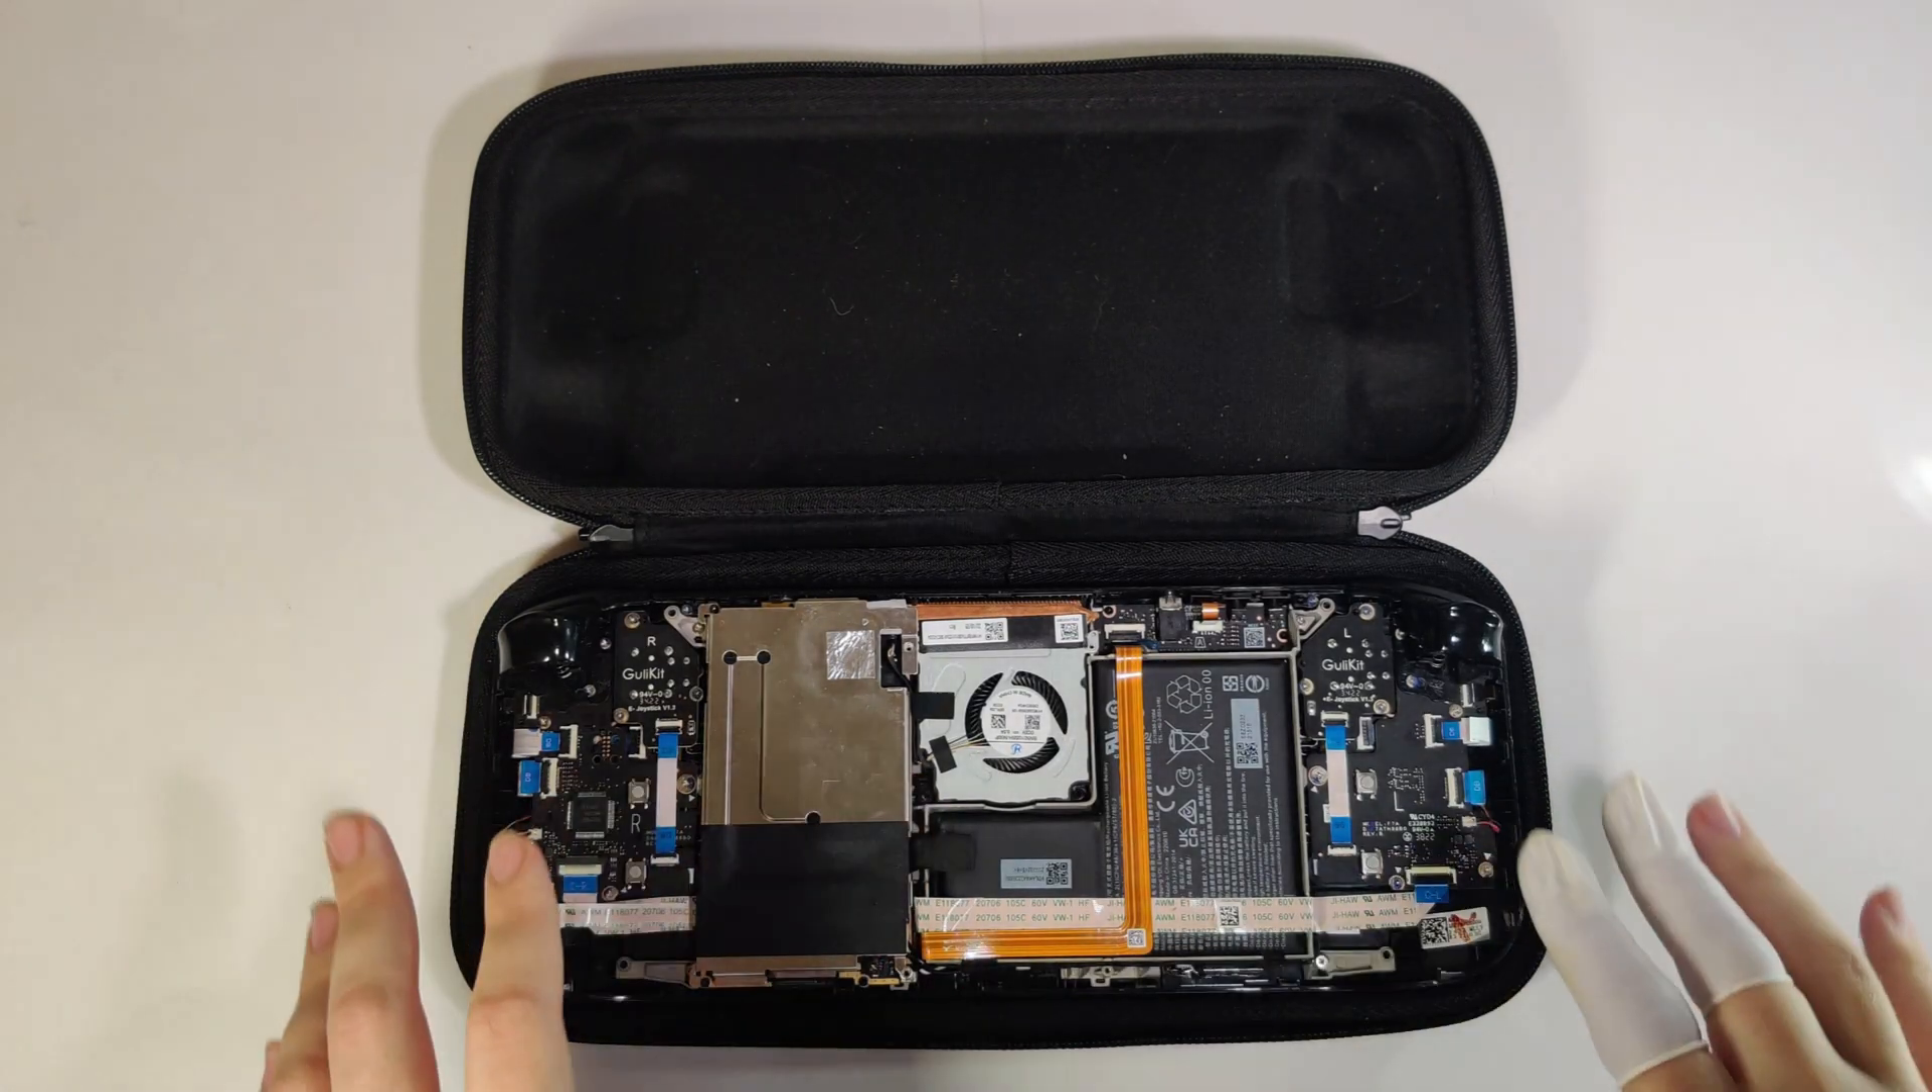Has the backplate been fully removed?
Yes.